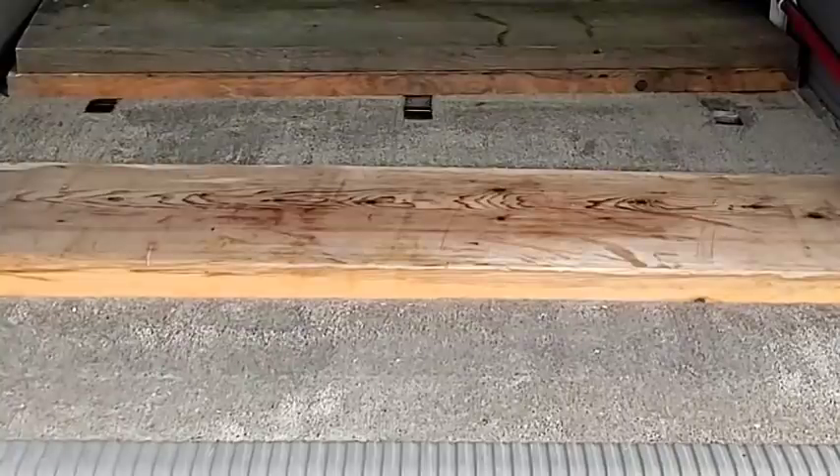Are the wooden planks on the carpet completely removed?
No.